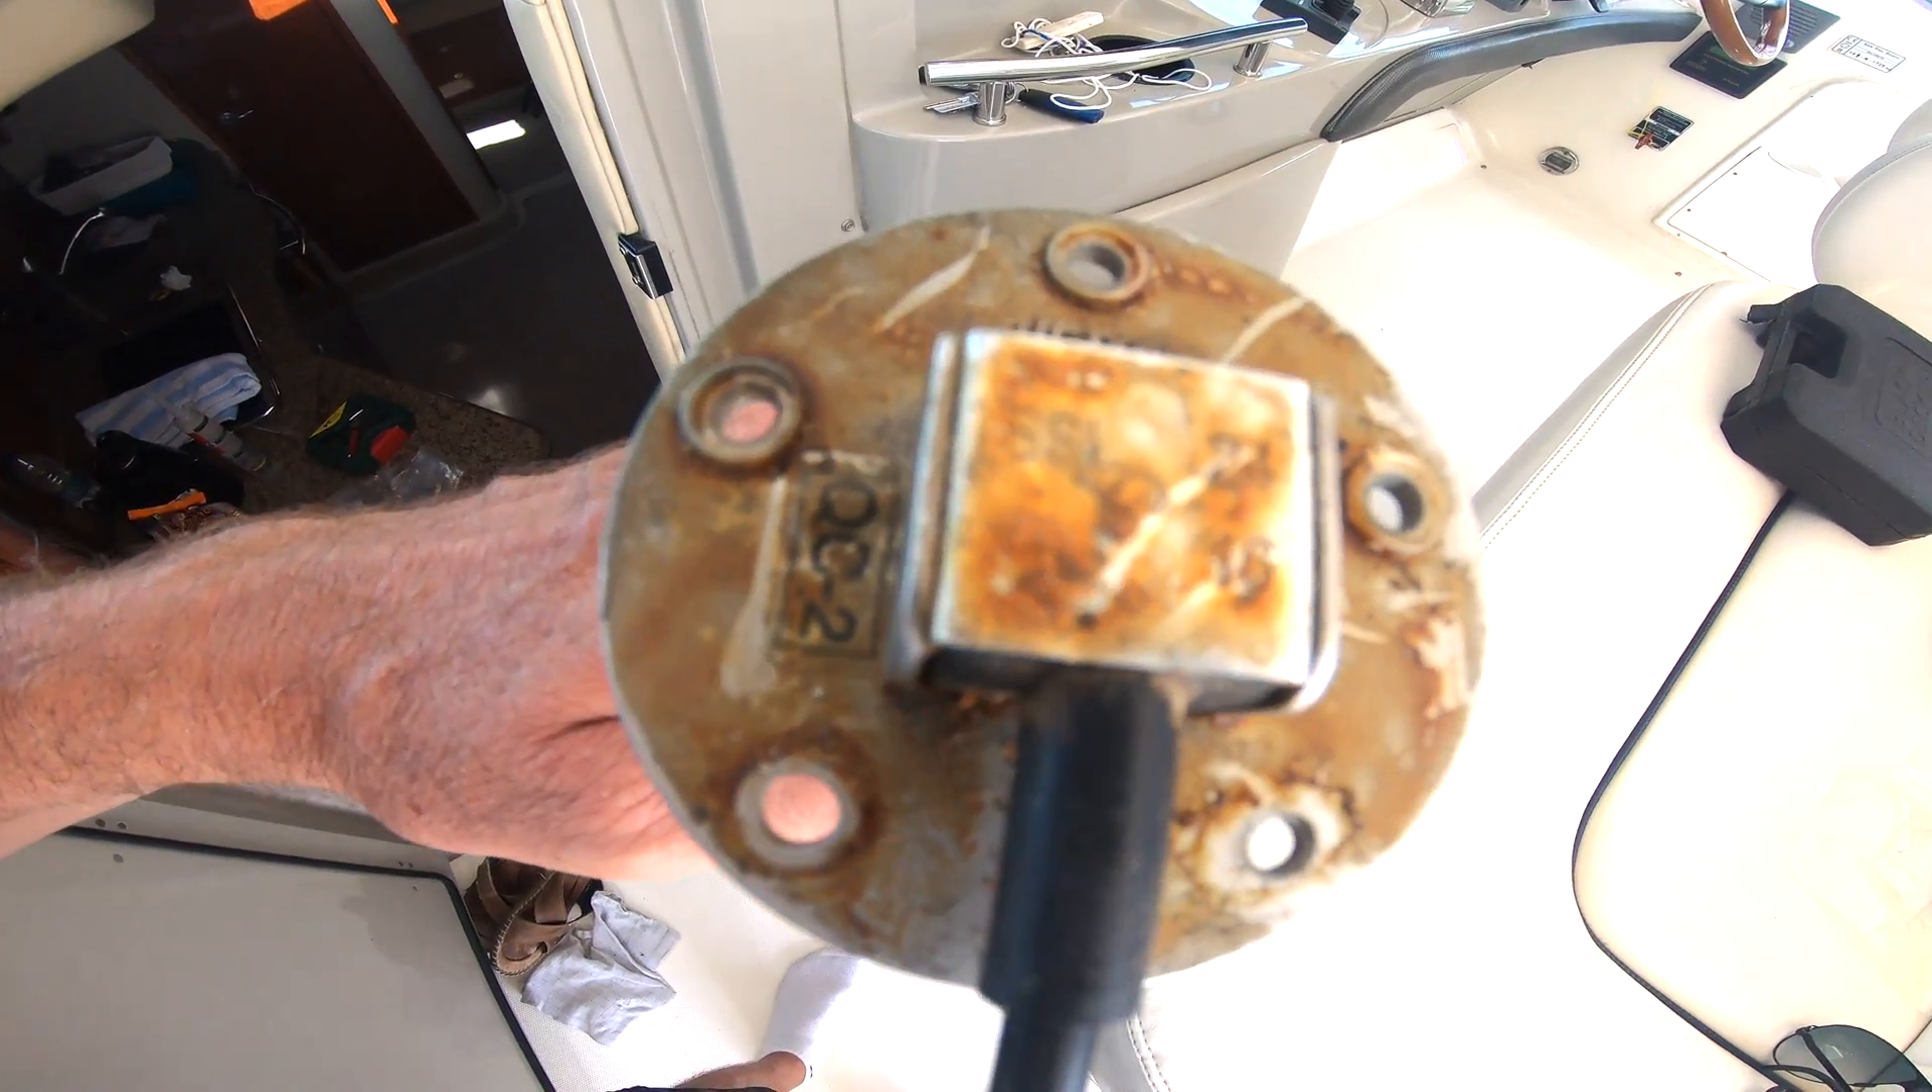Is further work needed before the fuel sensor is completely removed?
No.